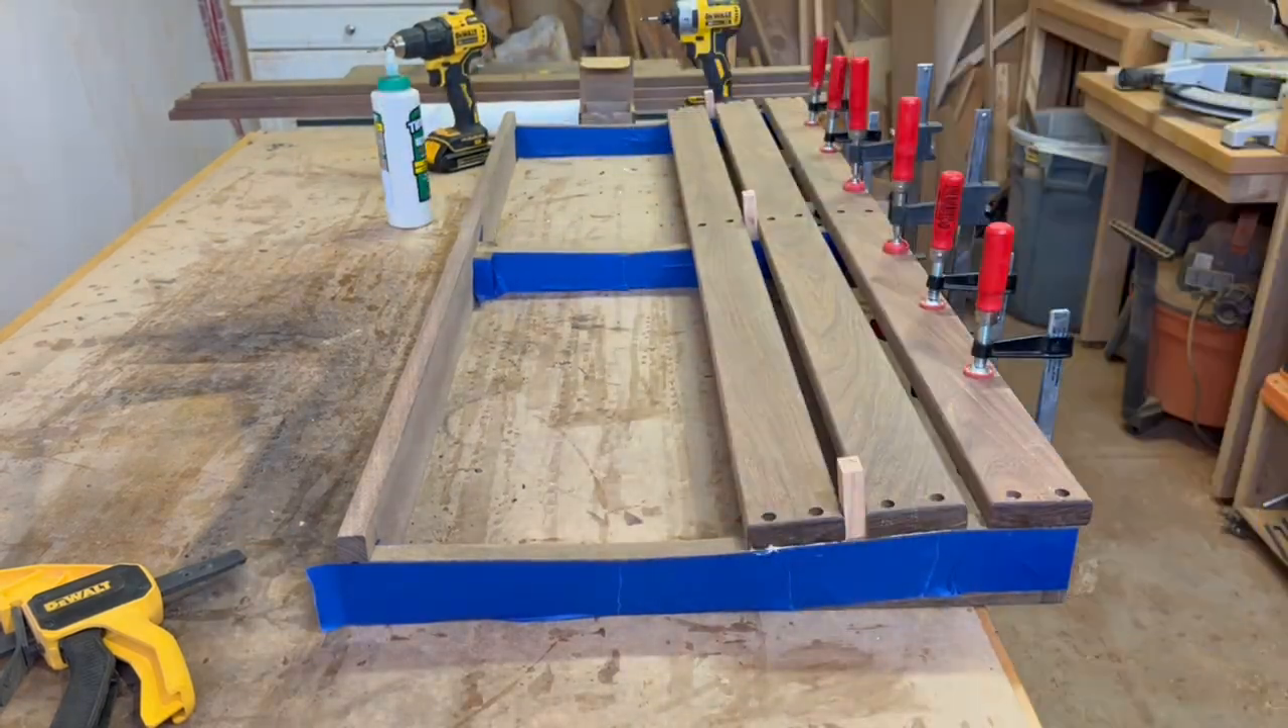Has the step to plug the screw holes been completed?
No.